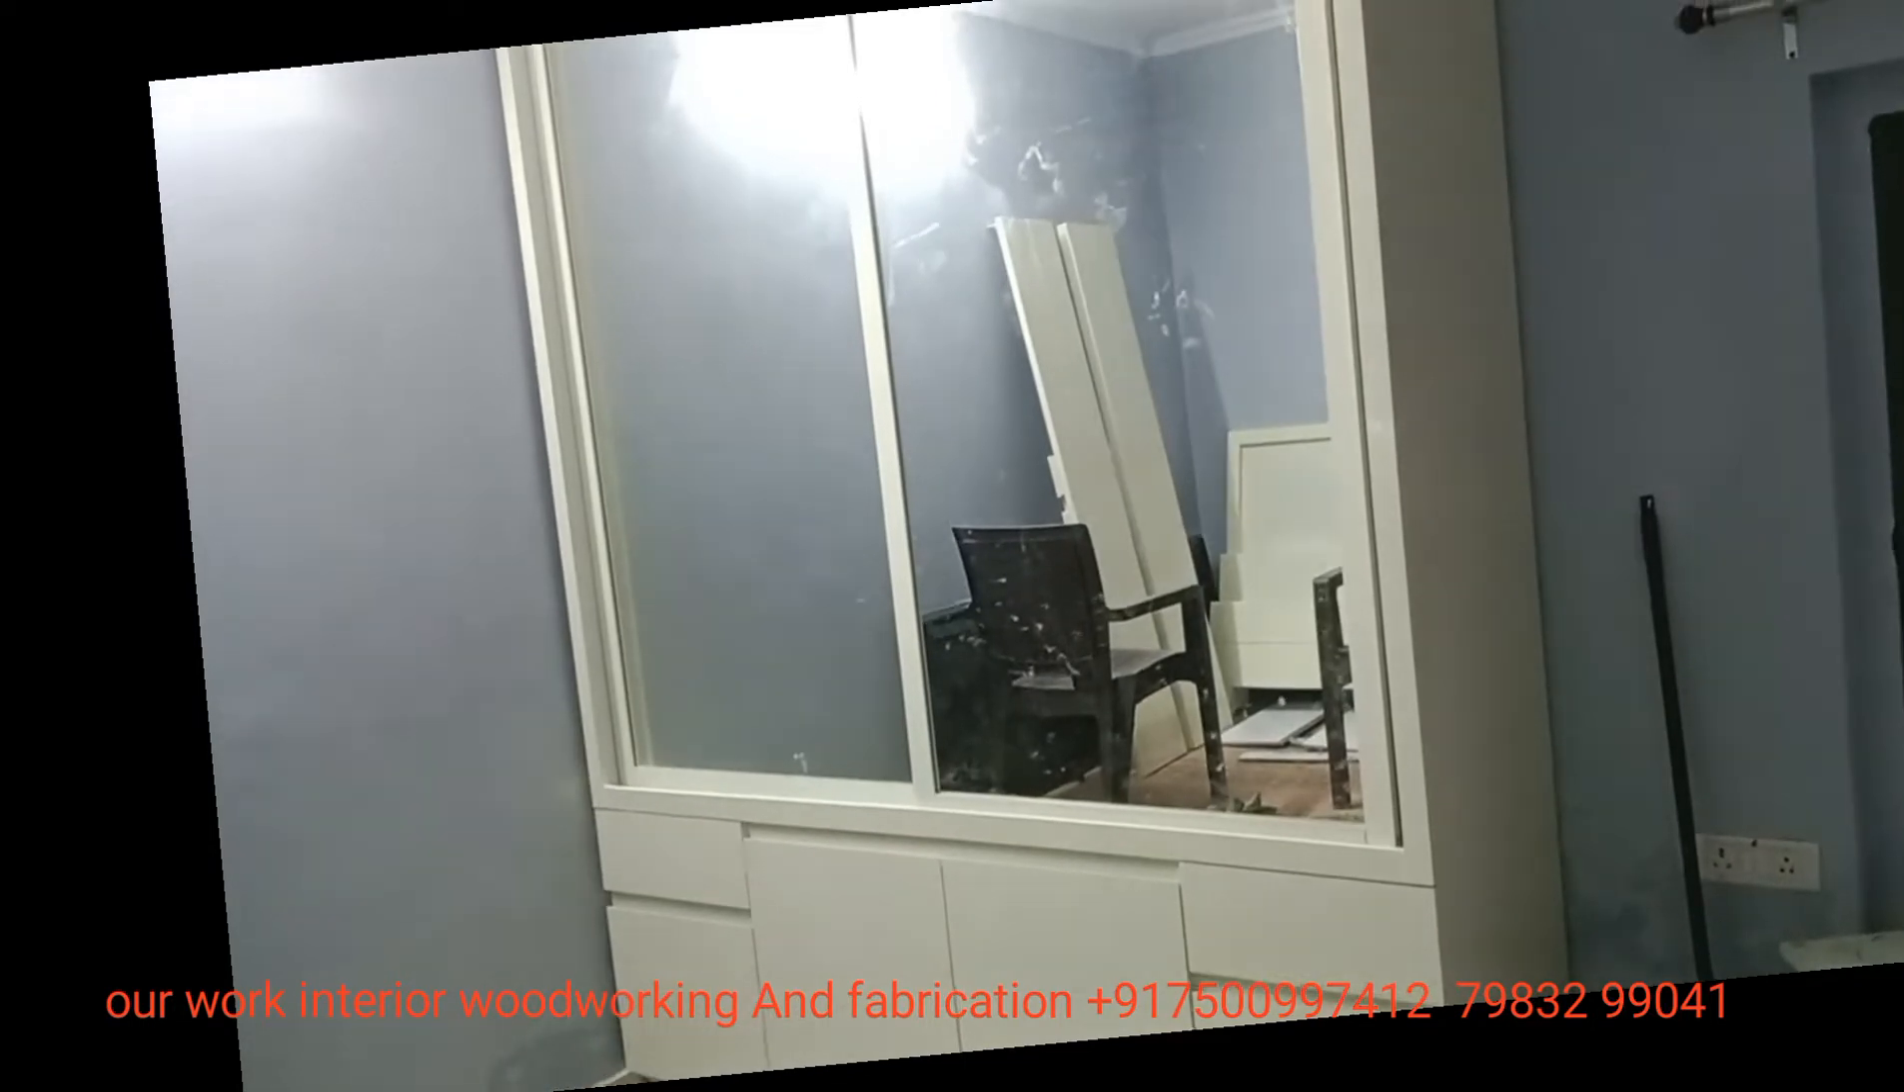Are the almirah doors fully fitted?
Yes.